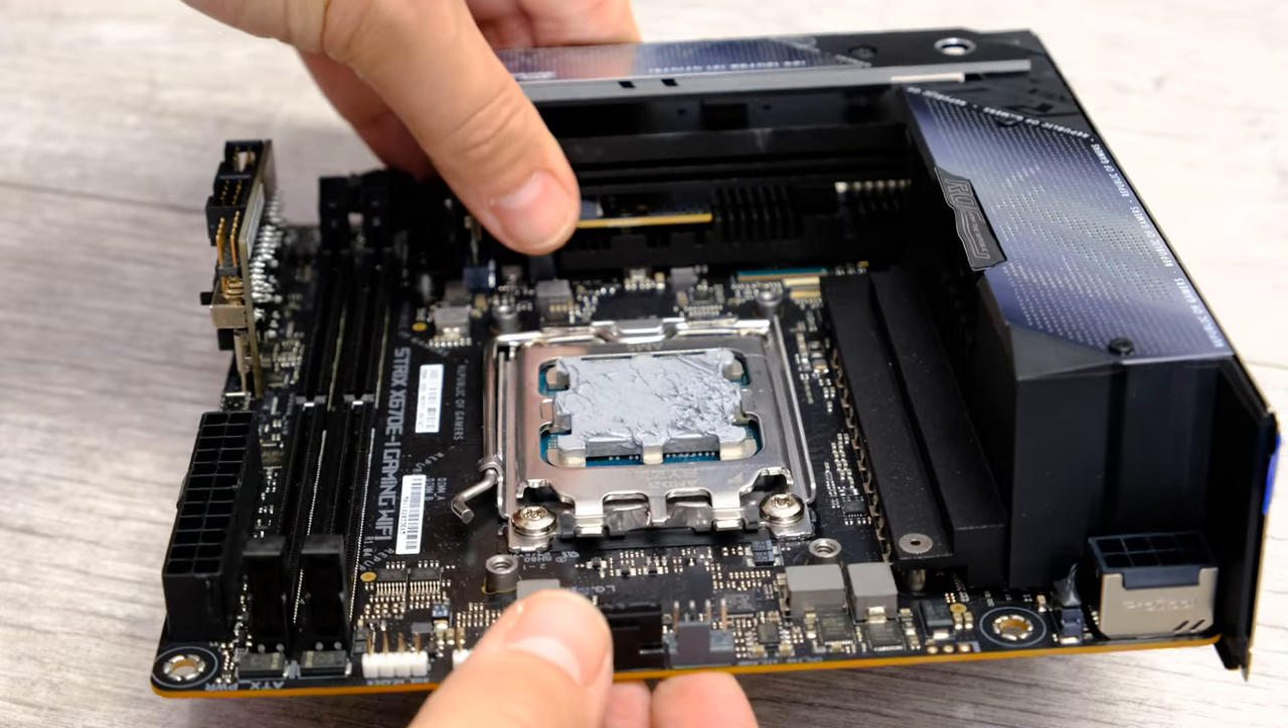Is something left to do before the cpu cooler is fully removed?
No.